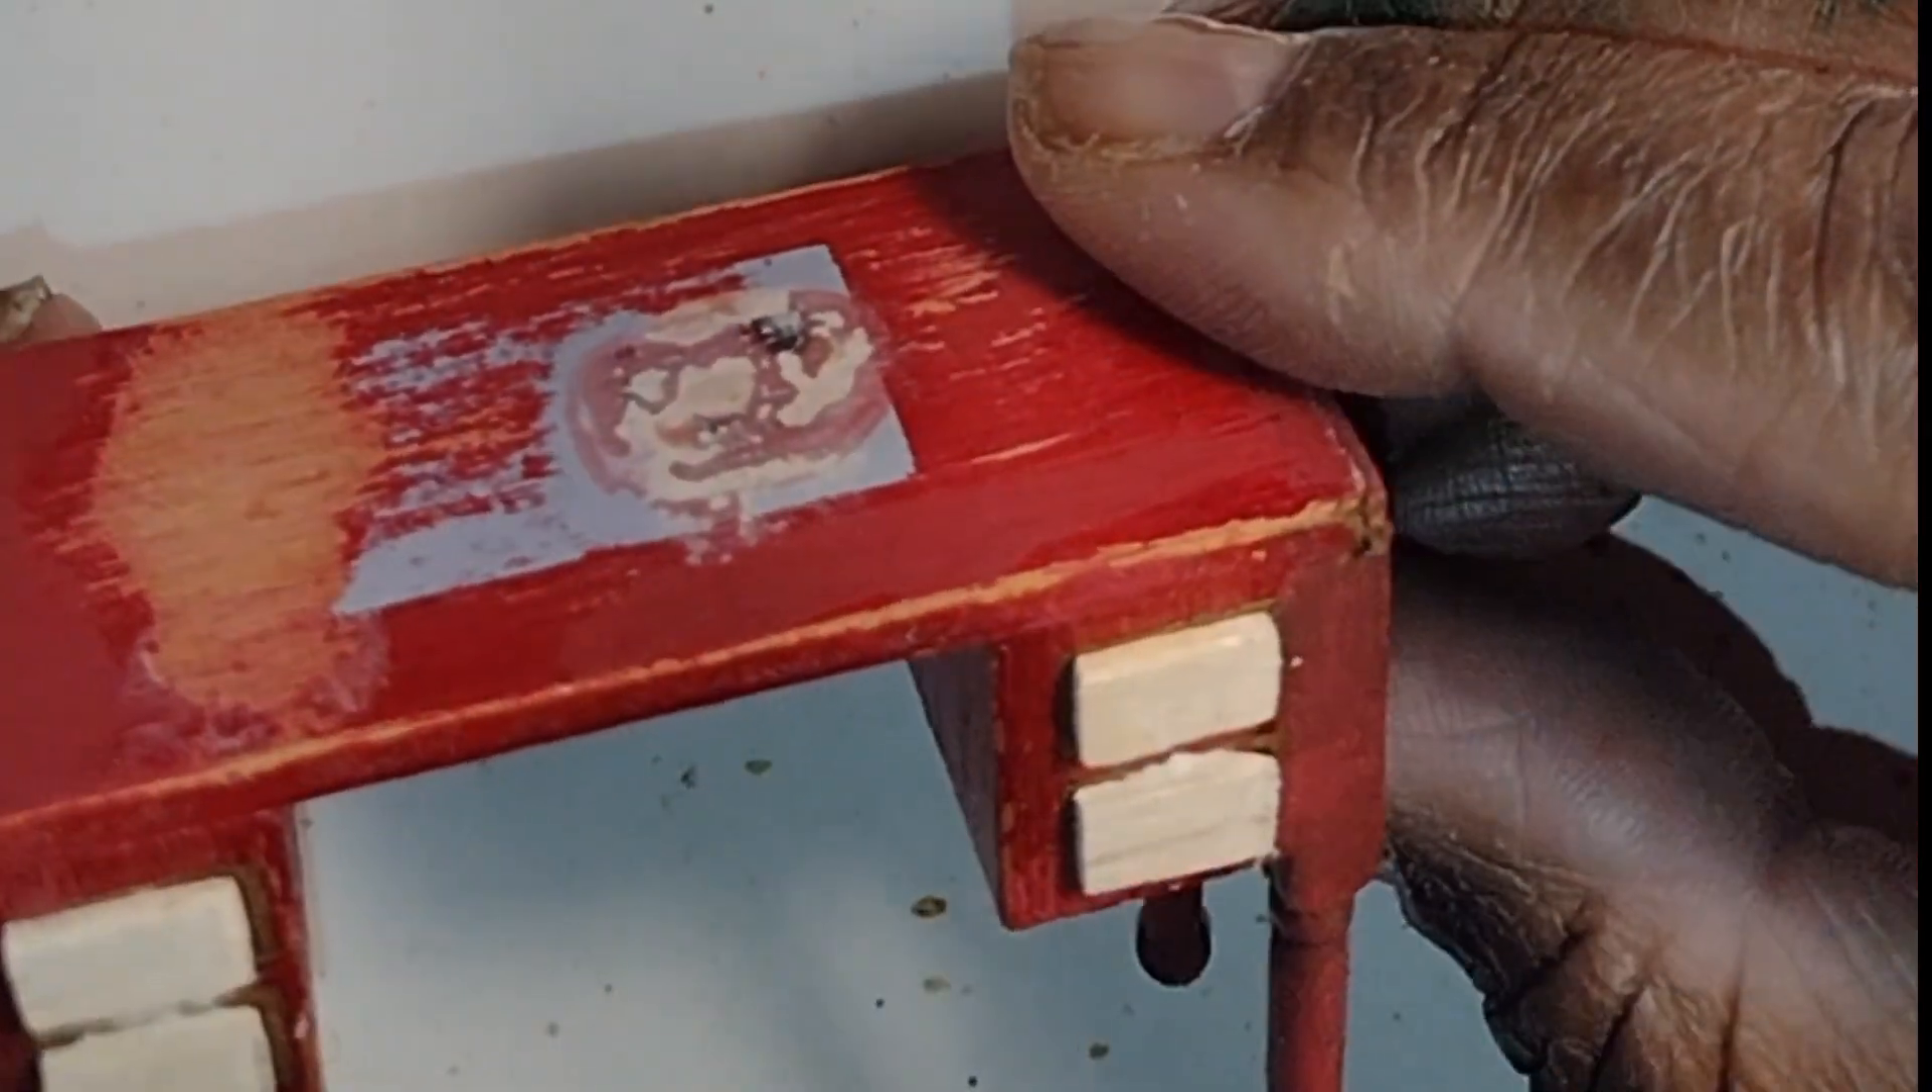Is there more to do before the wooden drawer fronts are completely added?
No.